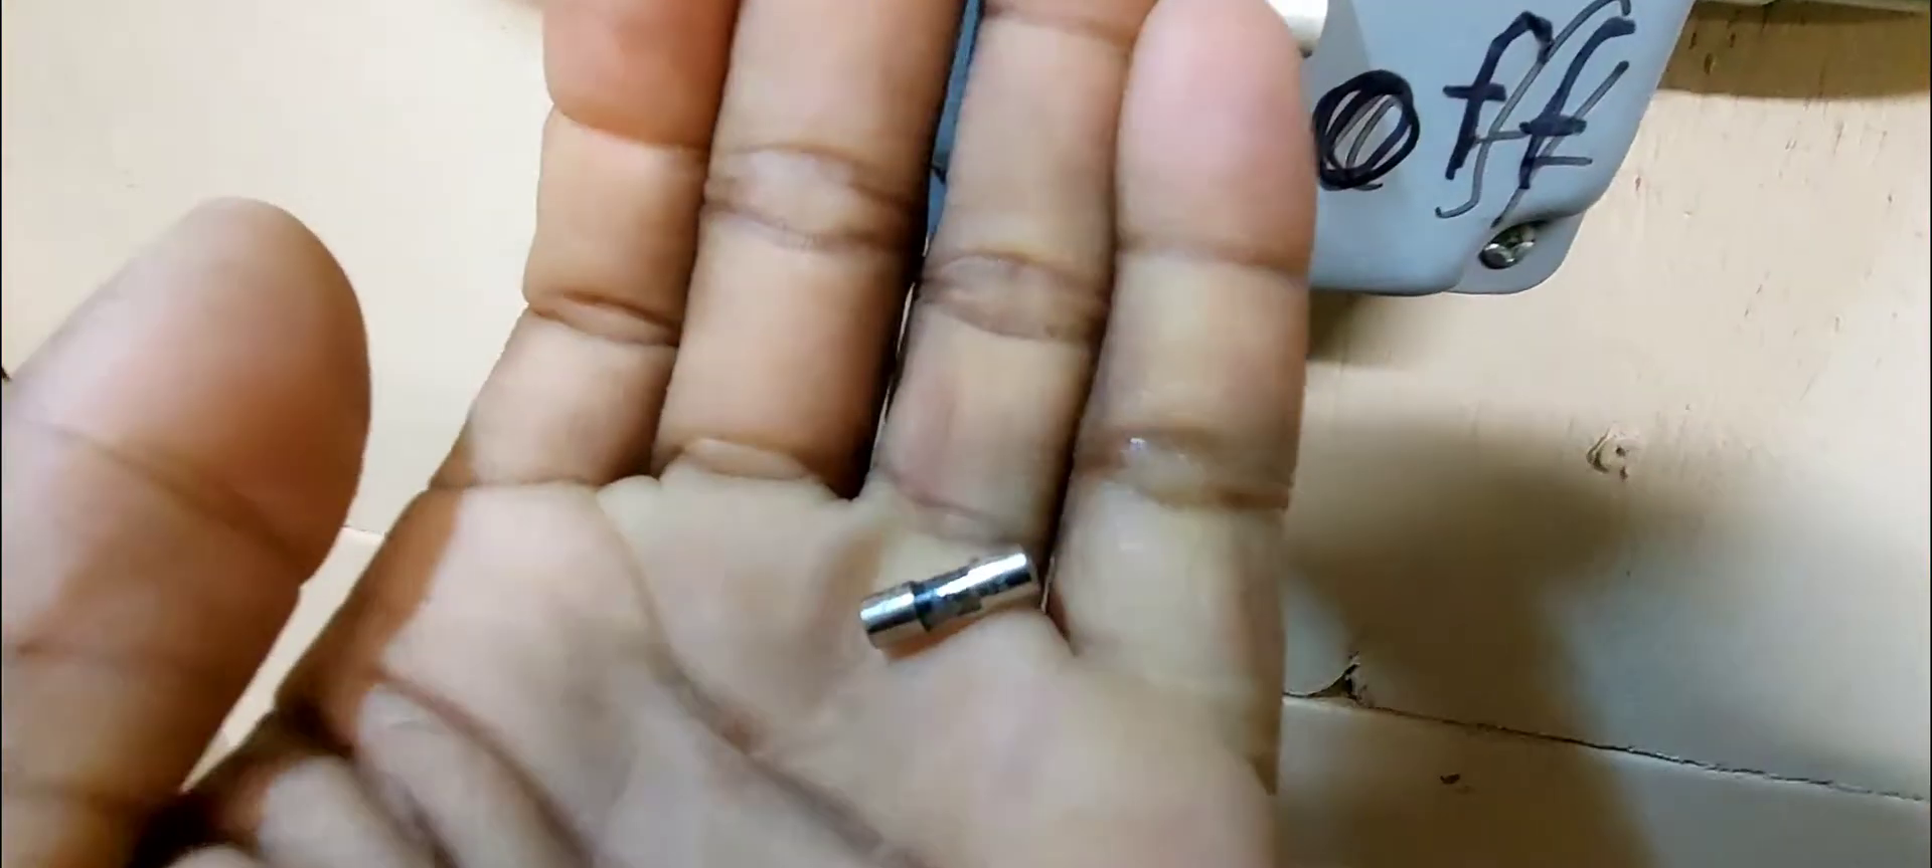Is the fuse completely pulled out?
Yes.